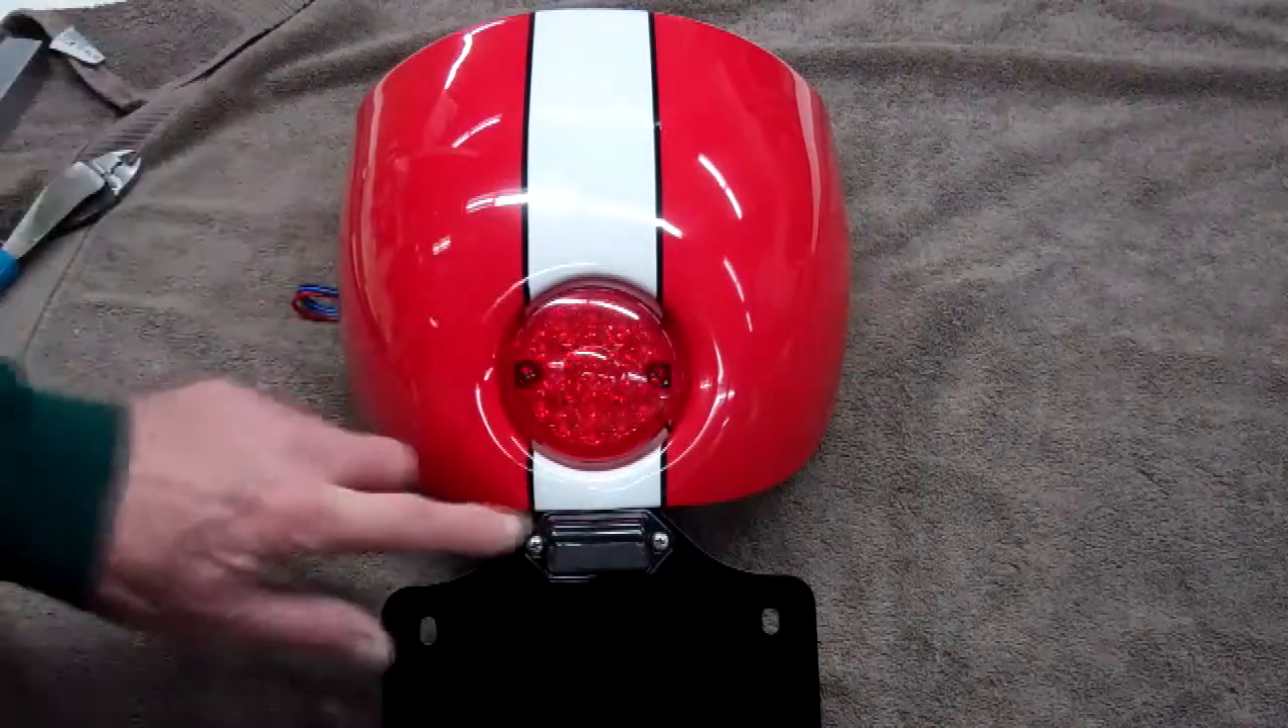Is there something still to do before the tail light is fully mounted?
No.